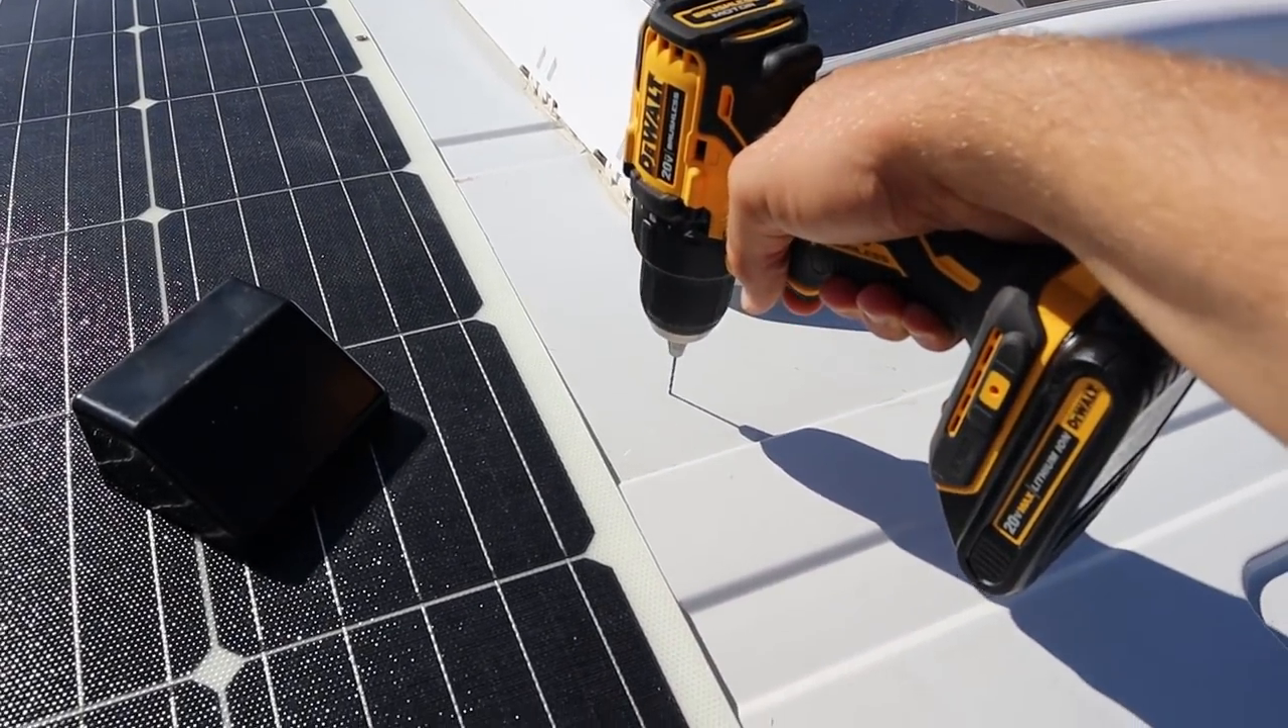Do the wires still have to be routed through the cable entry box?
Yes.